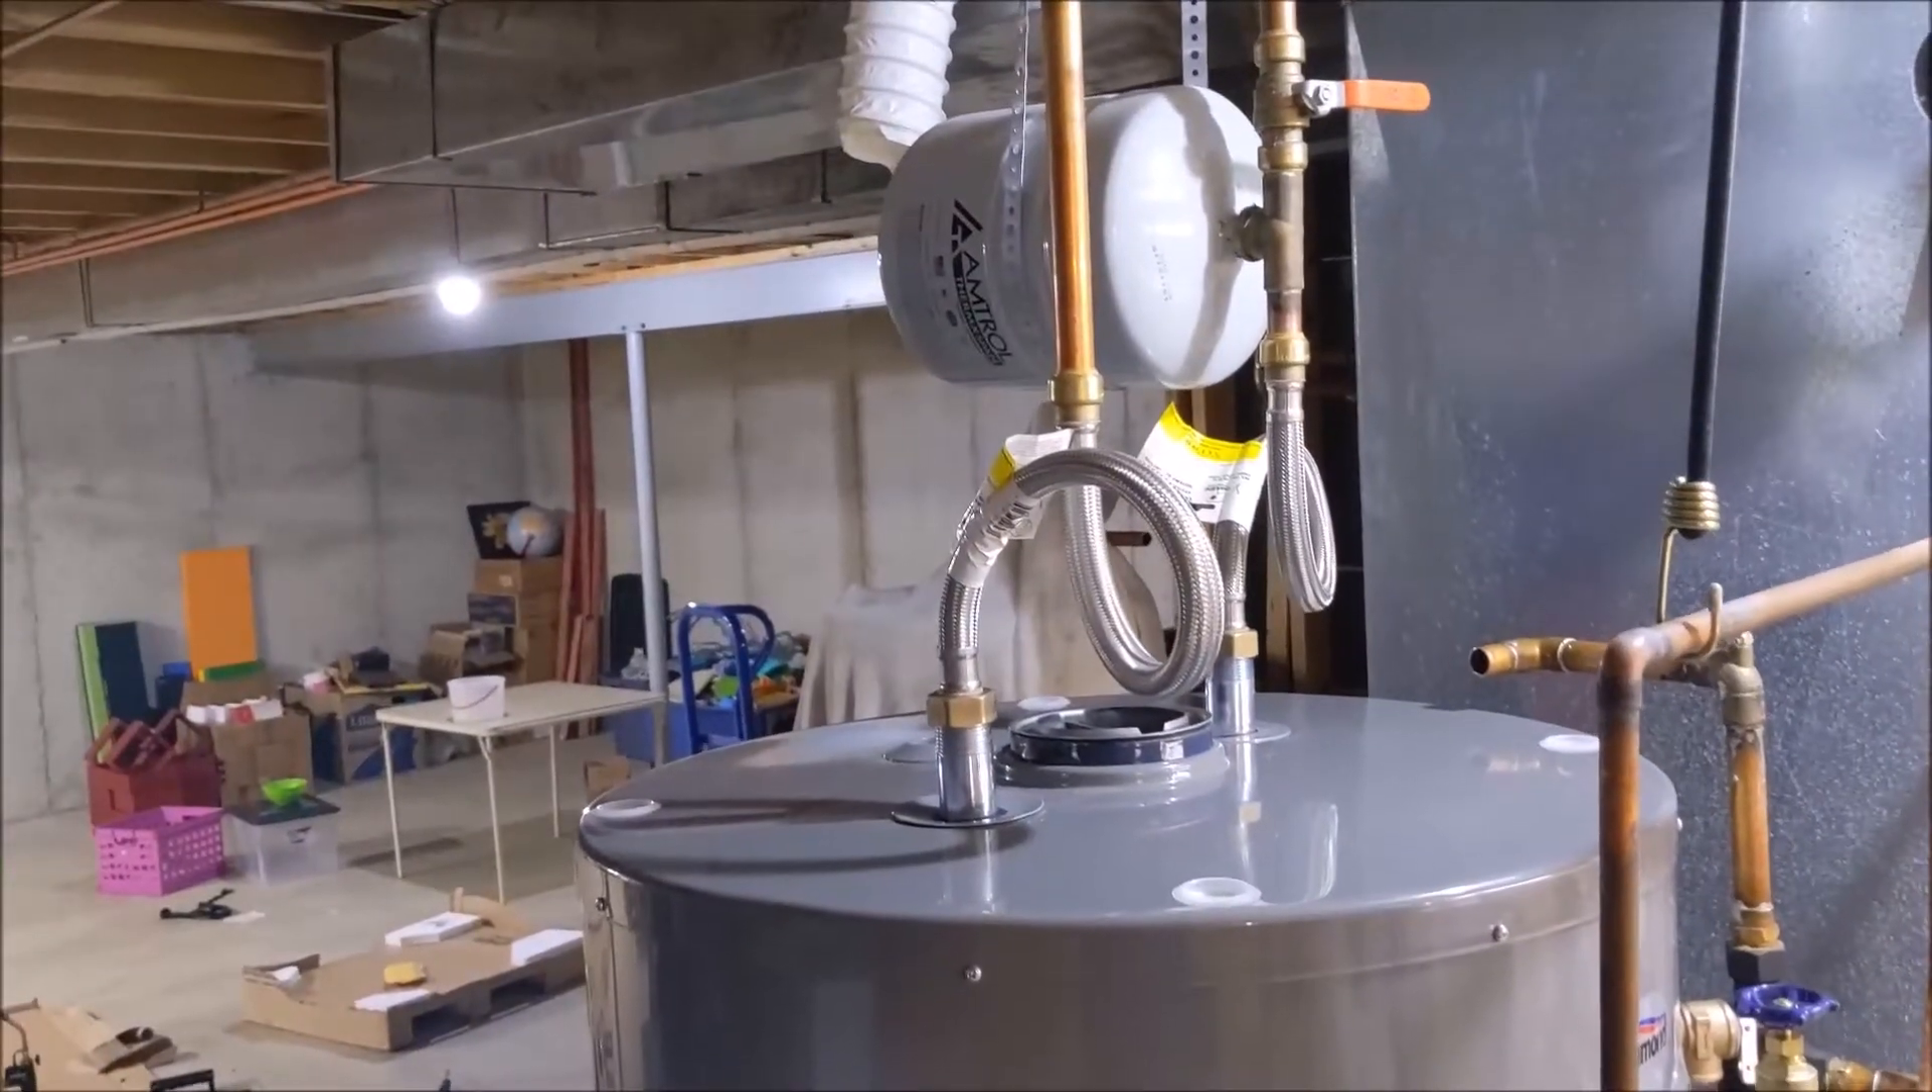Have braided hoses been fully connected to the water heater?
Yes.